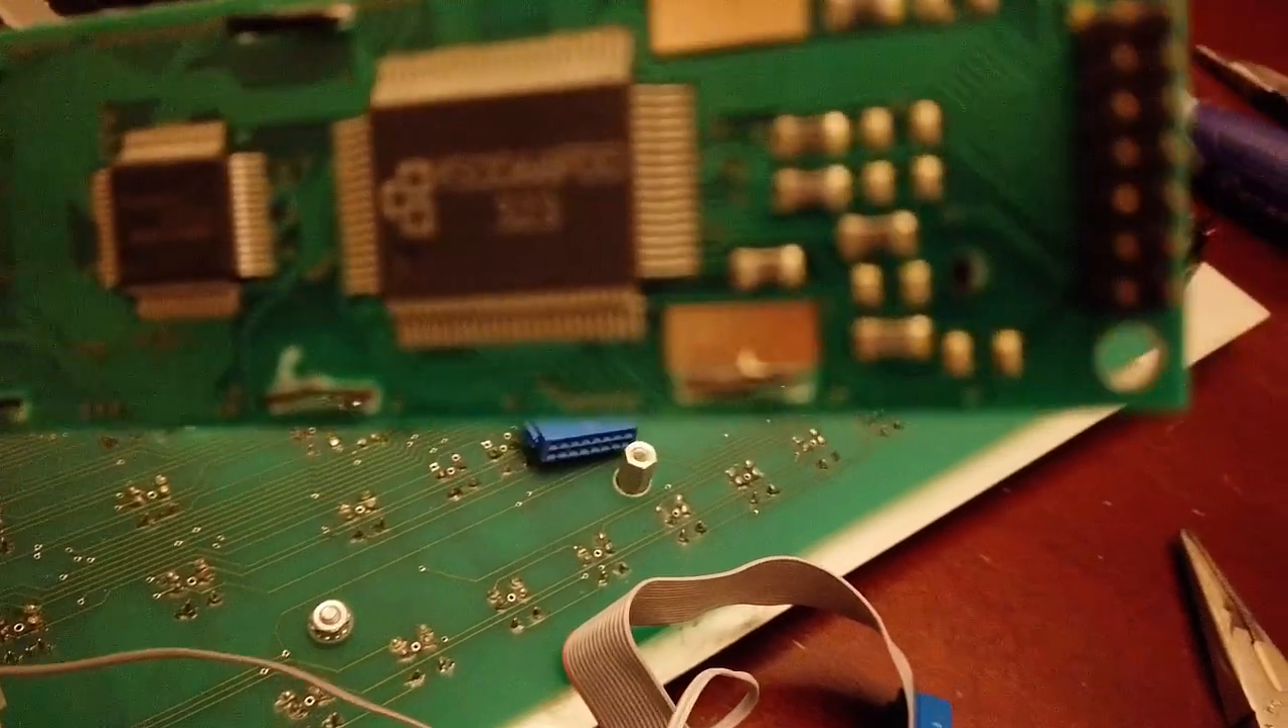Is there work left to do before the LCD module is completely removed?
No.